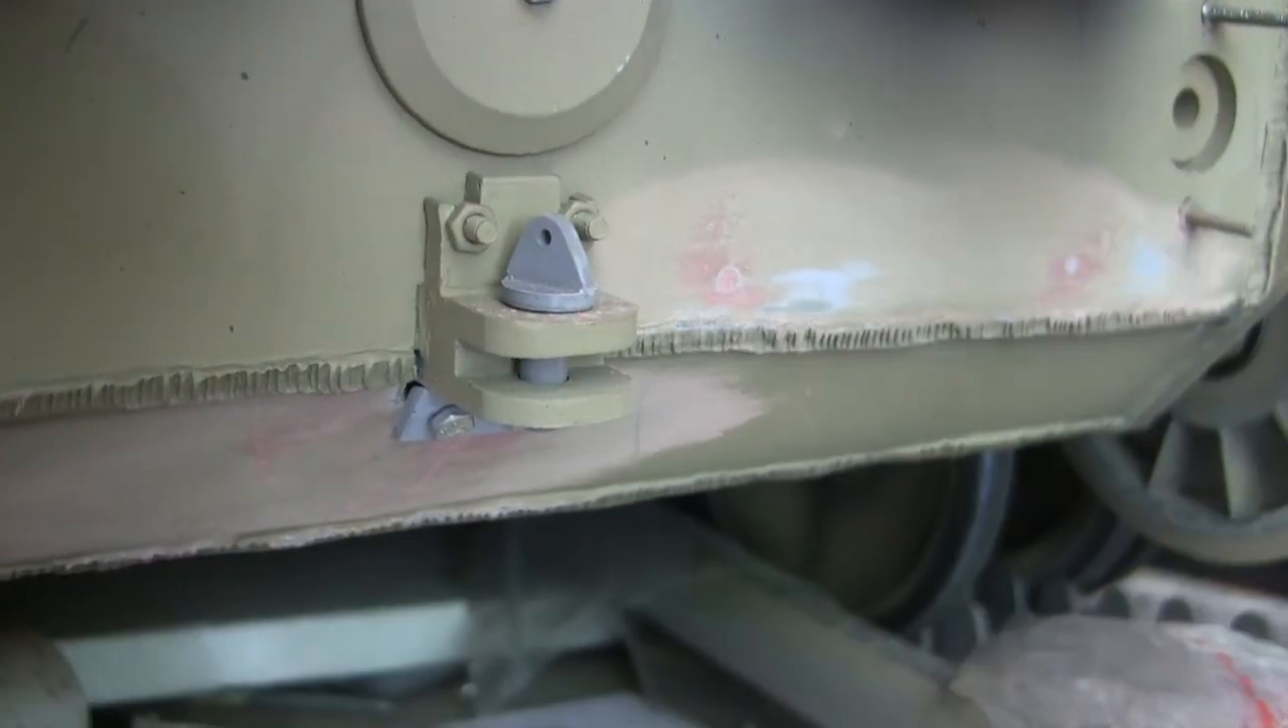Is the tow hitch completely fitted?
Yes.